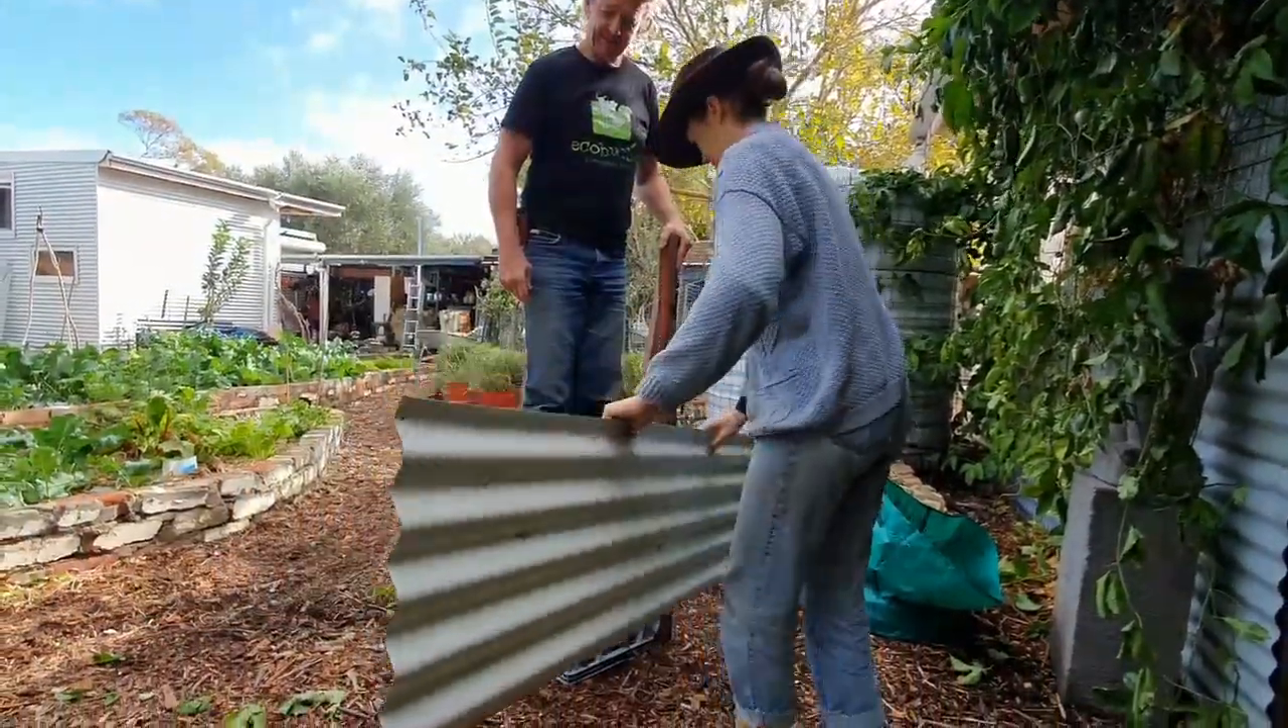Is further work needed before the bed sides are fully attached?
Yes.